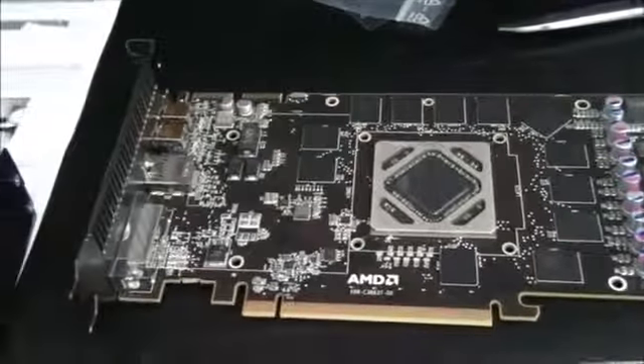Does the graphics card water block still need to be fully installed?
Yes.